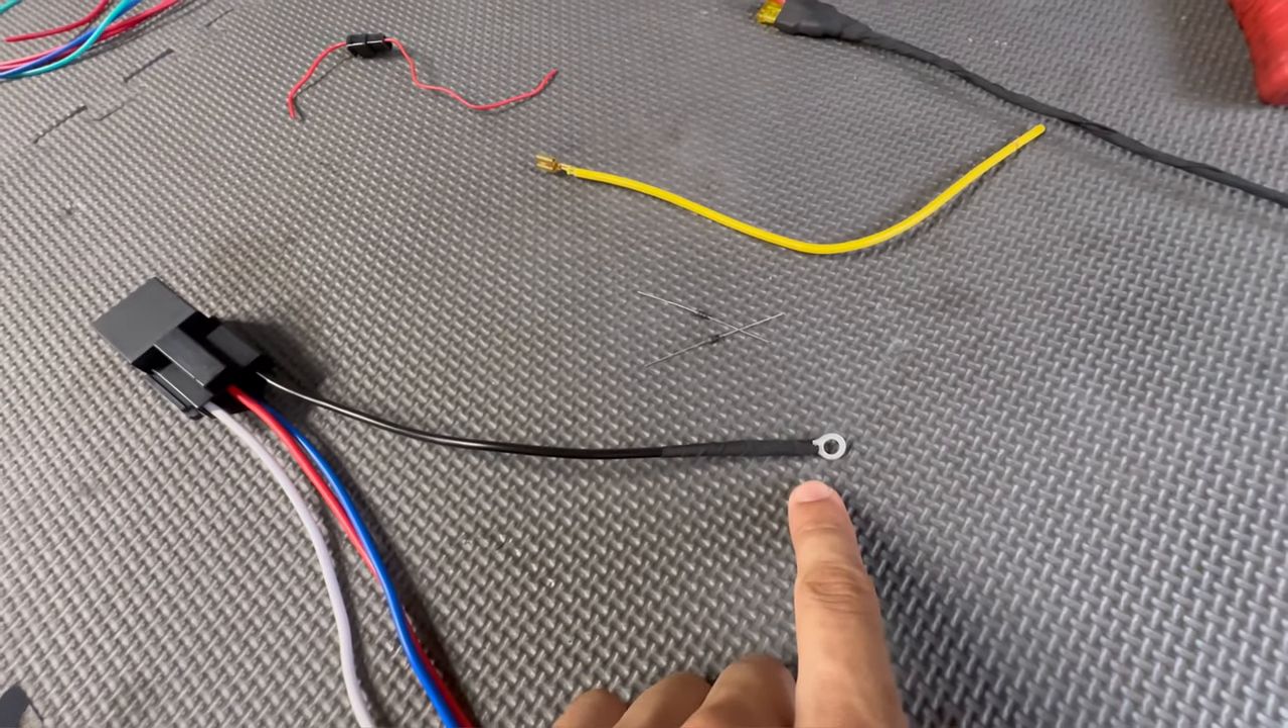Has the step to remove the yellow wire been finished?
Yes.